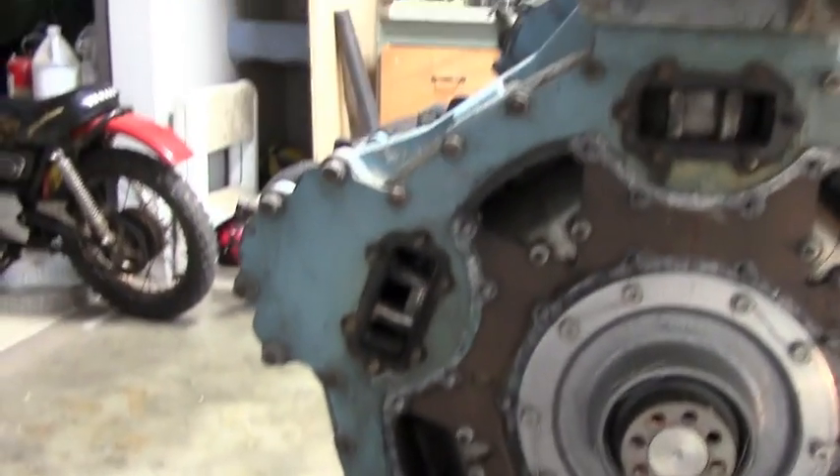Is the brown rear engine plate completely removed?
No.